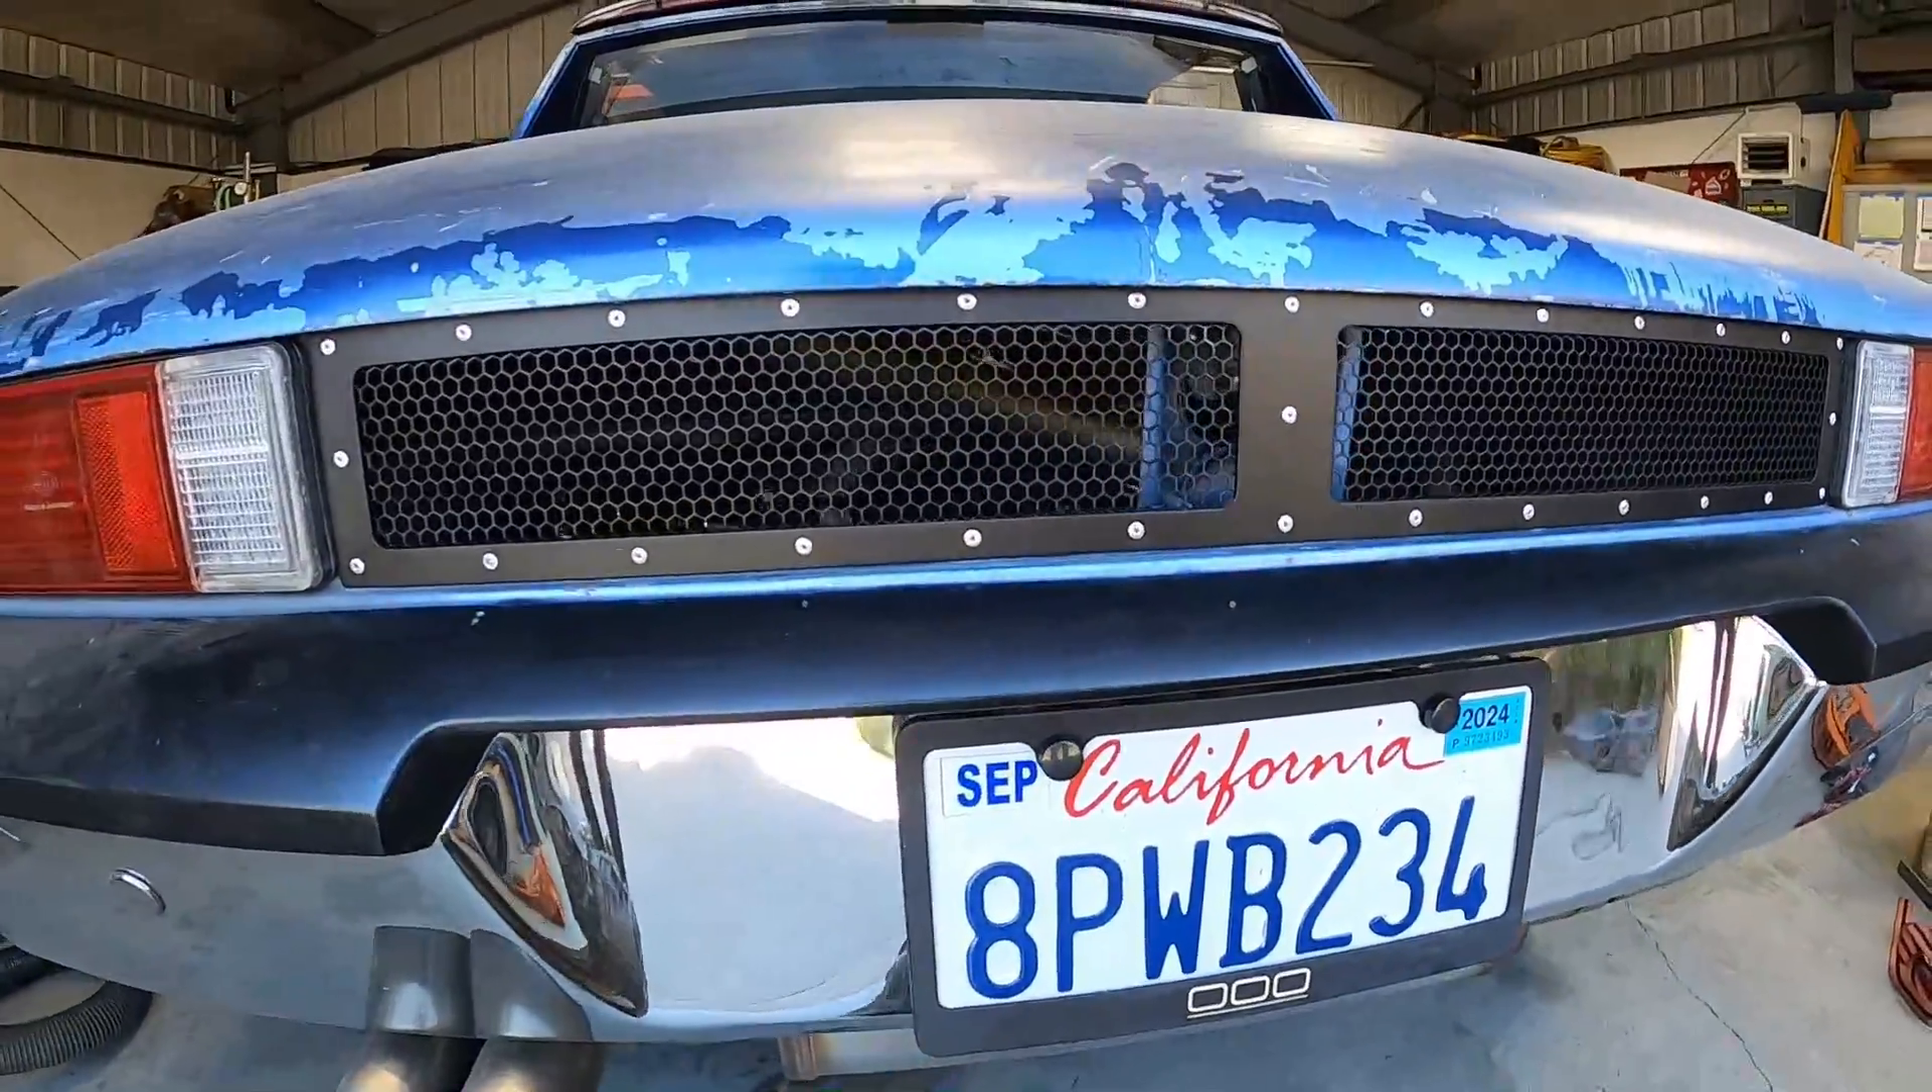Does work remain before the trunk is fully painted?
Yes.